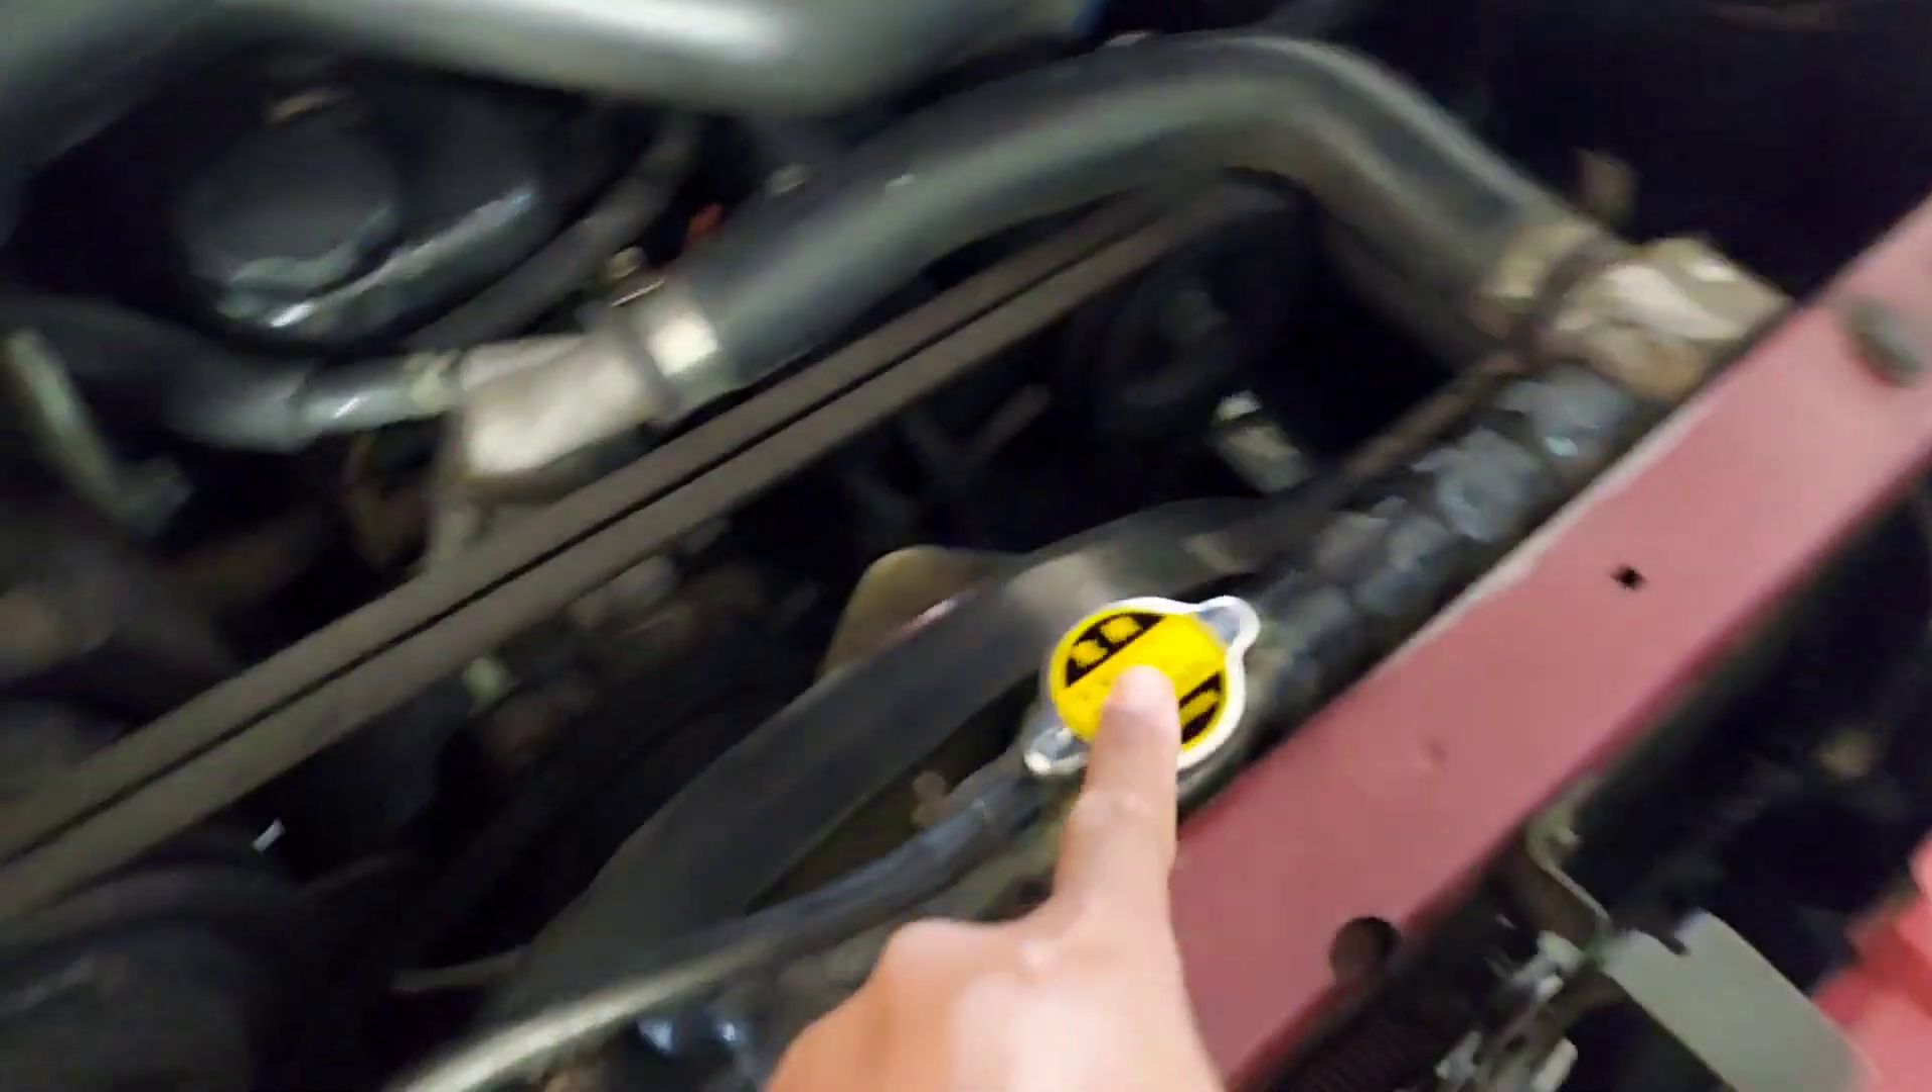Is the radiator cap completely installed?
Yes.